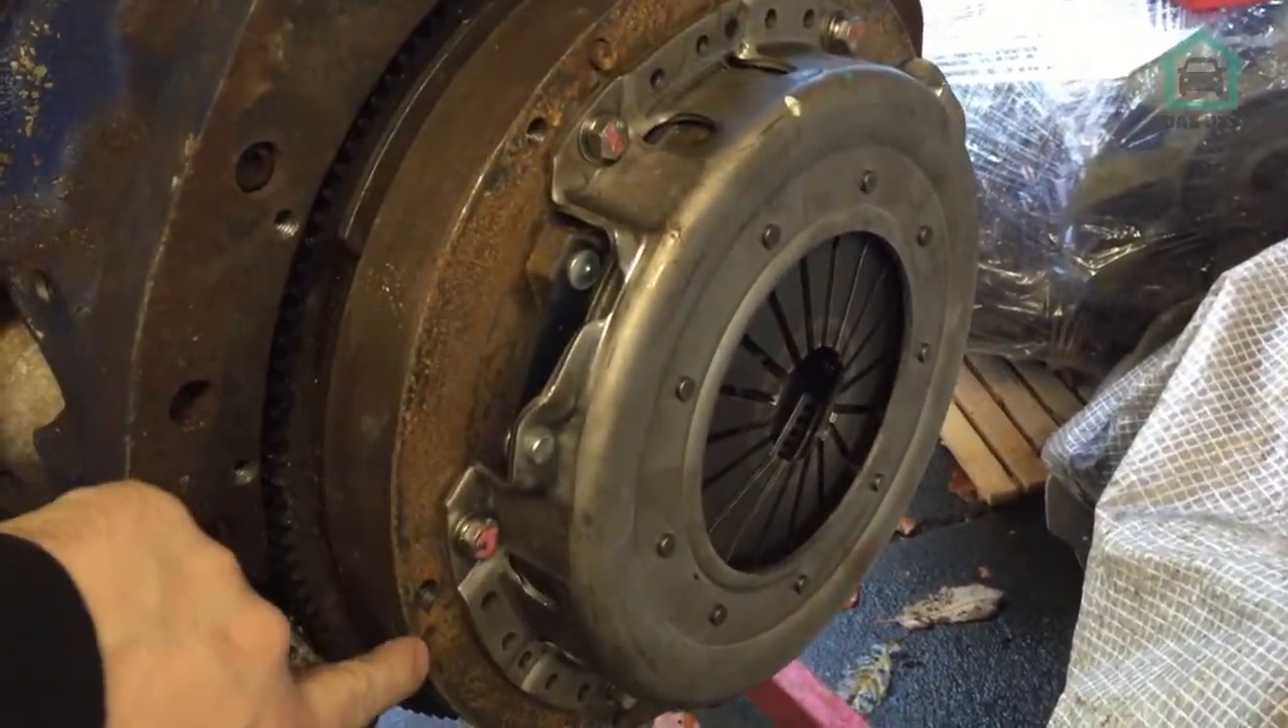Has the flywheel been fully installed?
Yes.